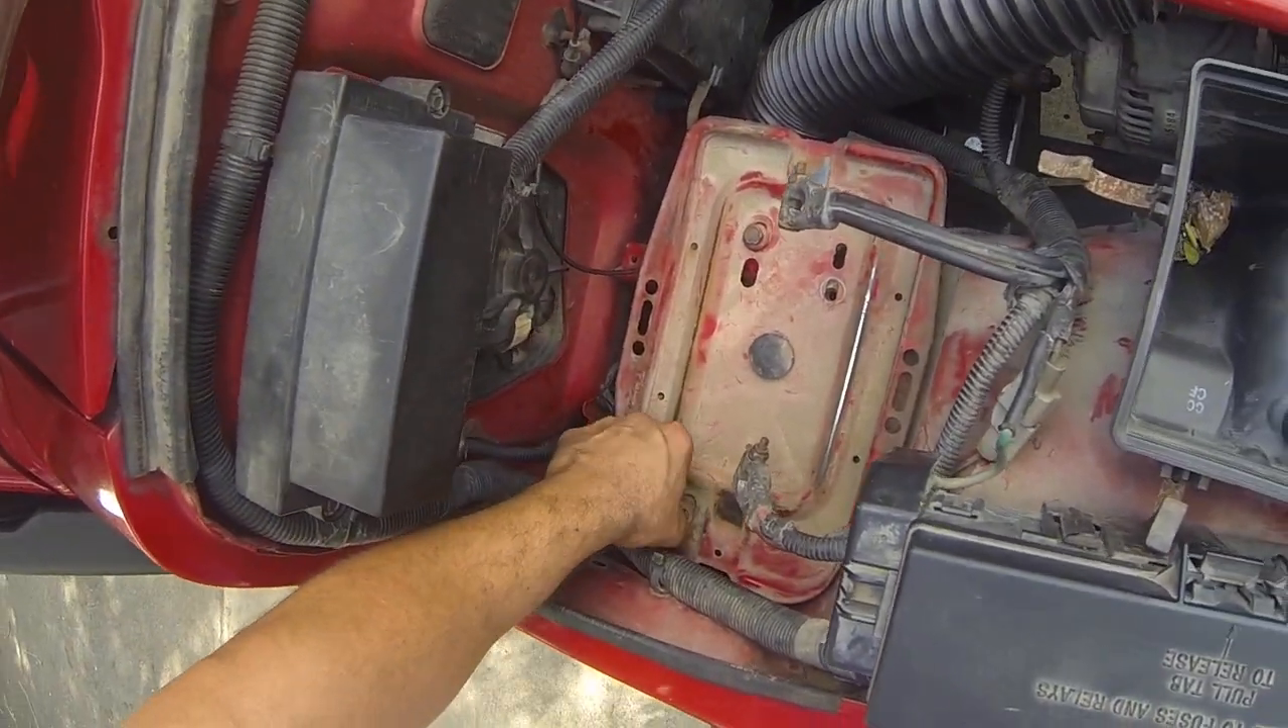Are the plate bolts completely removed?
No.